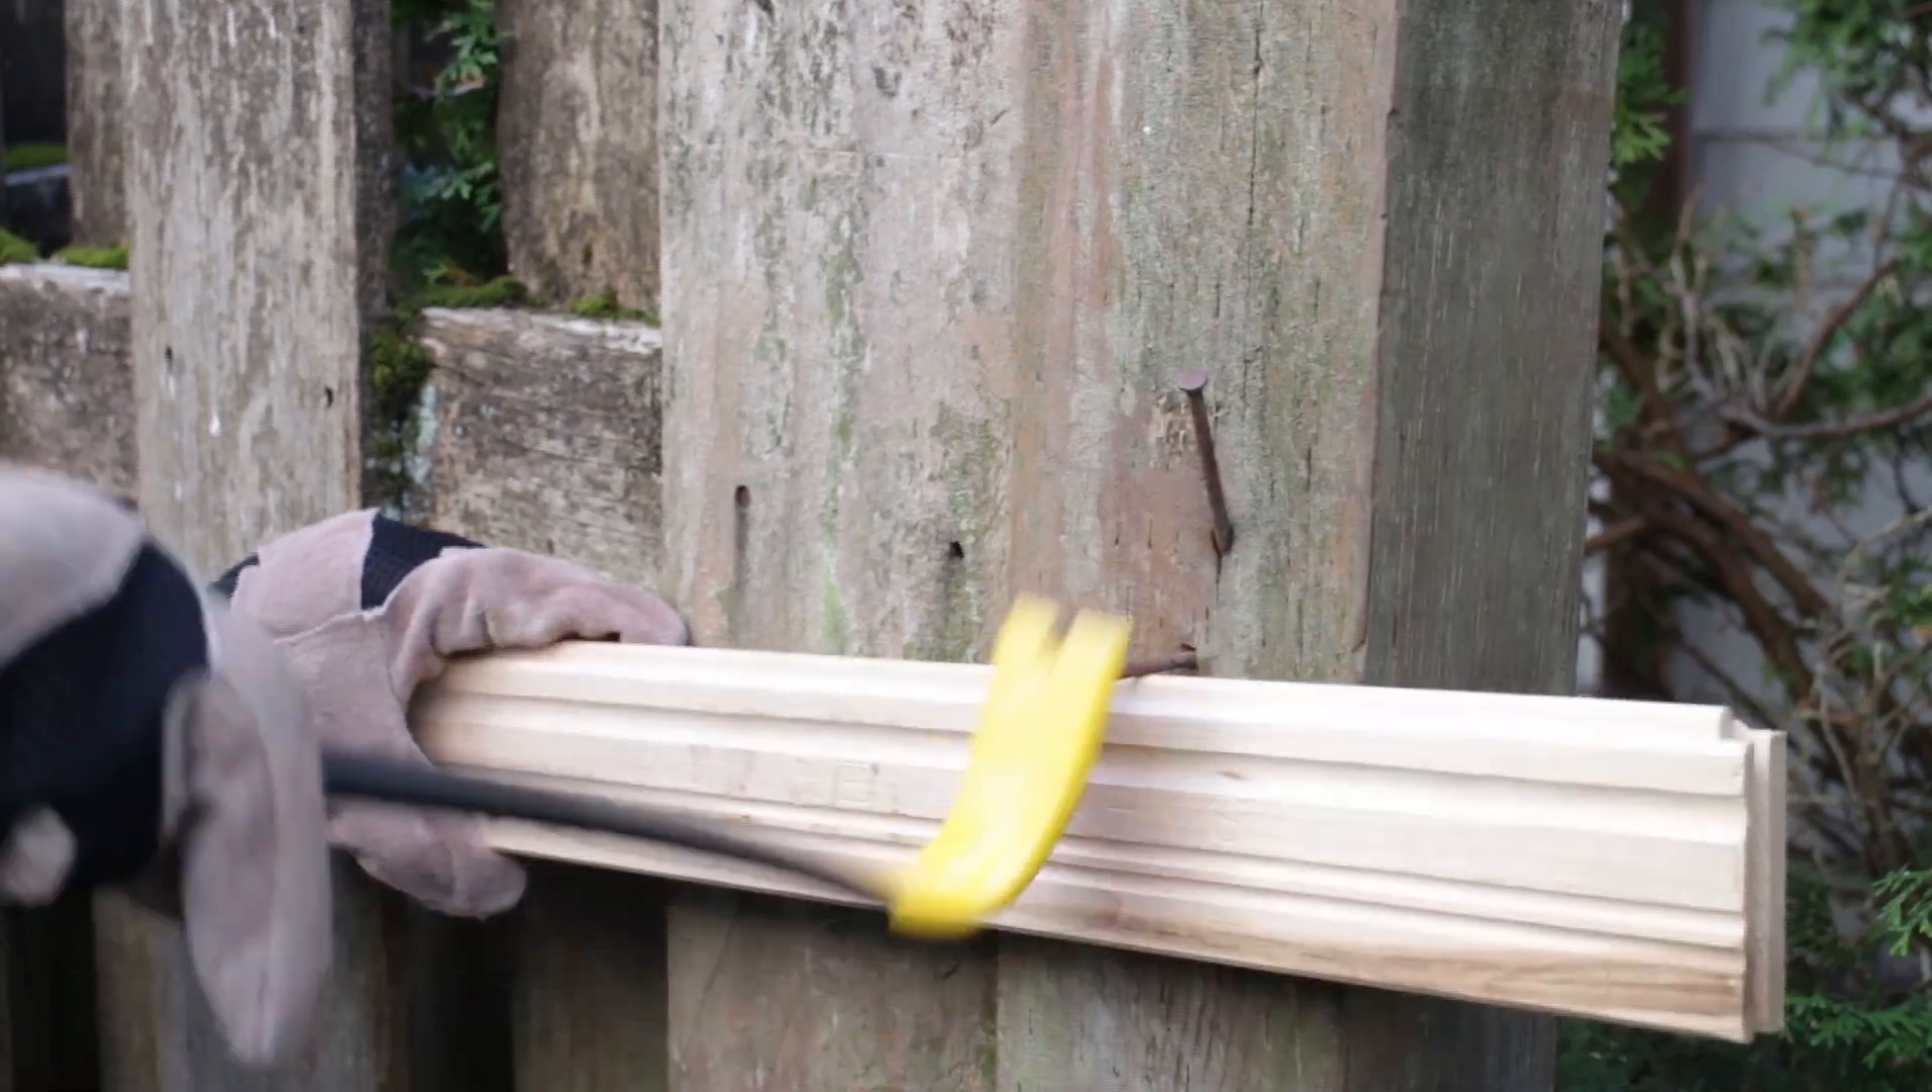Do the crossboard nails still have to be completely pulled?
Yes.